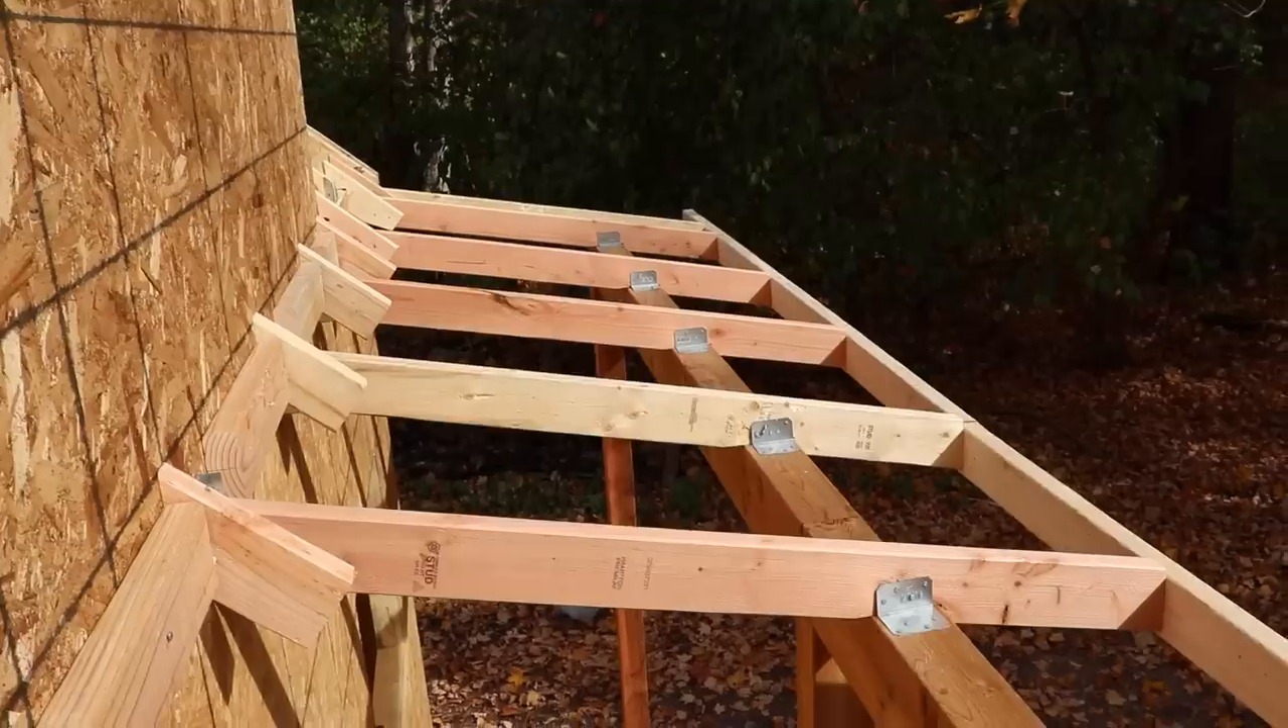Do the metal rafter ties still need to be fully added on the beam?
No.